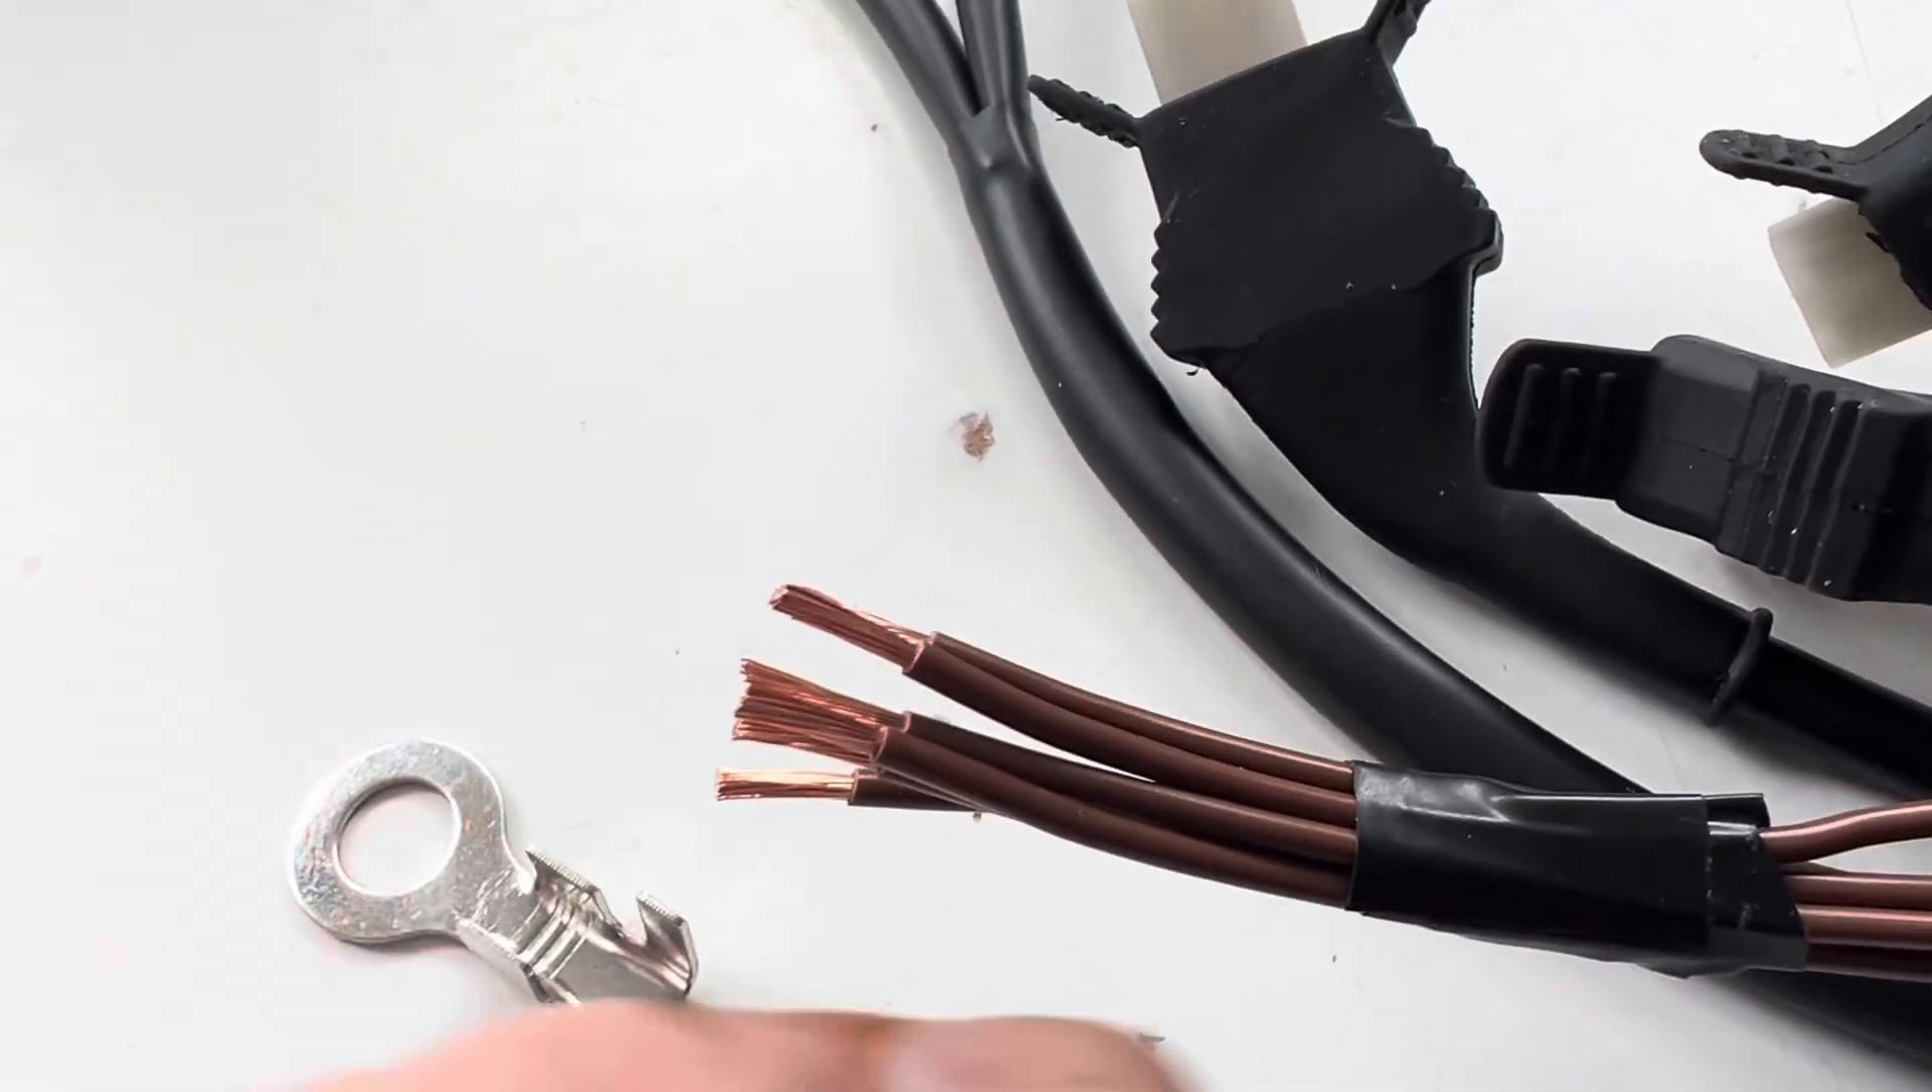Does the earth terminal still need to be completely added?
Yes.